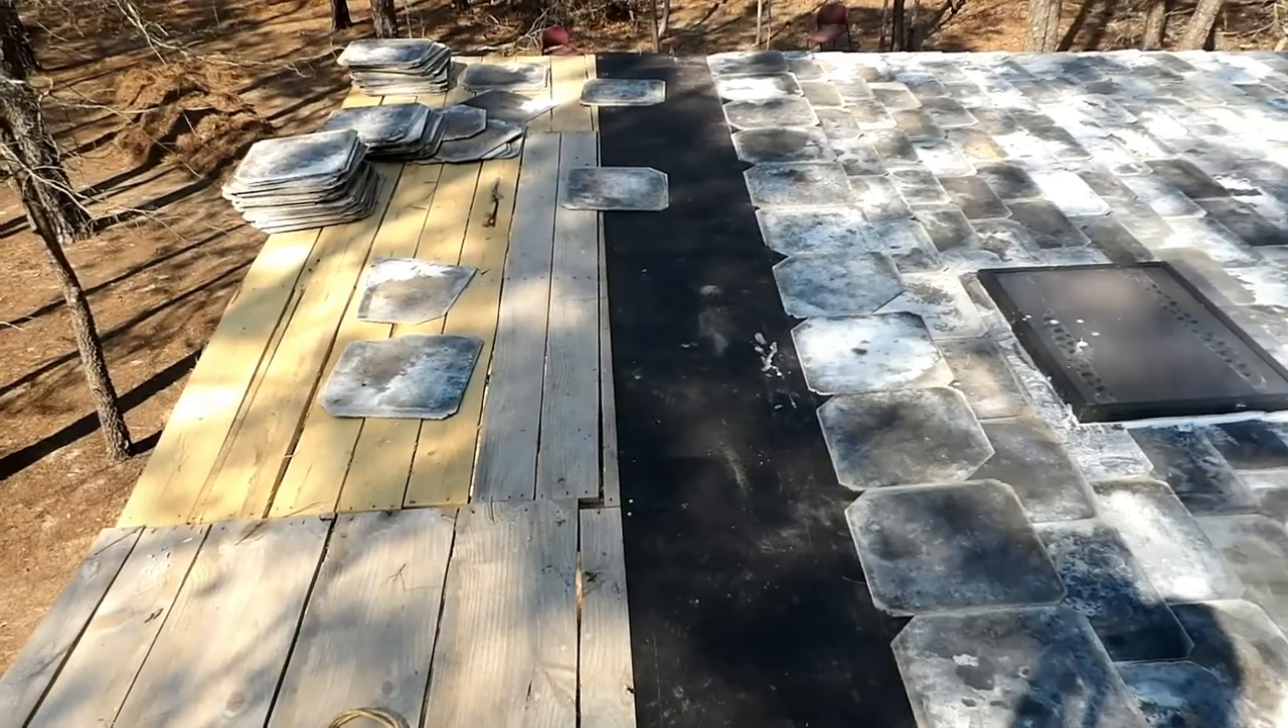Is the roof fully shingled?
No.